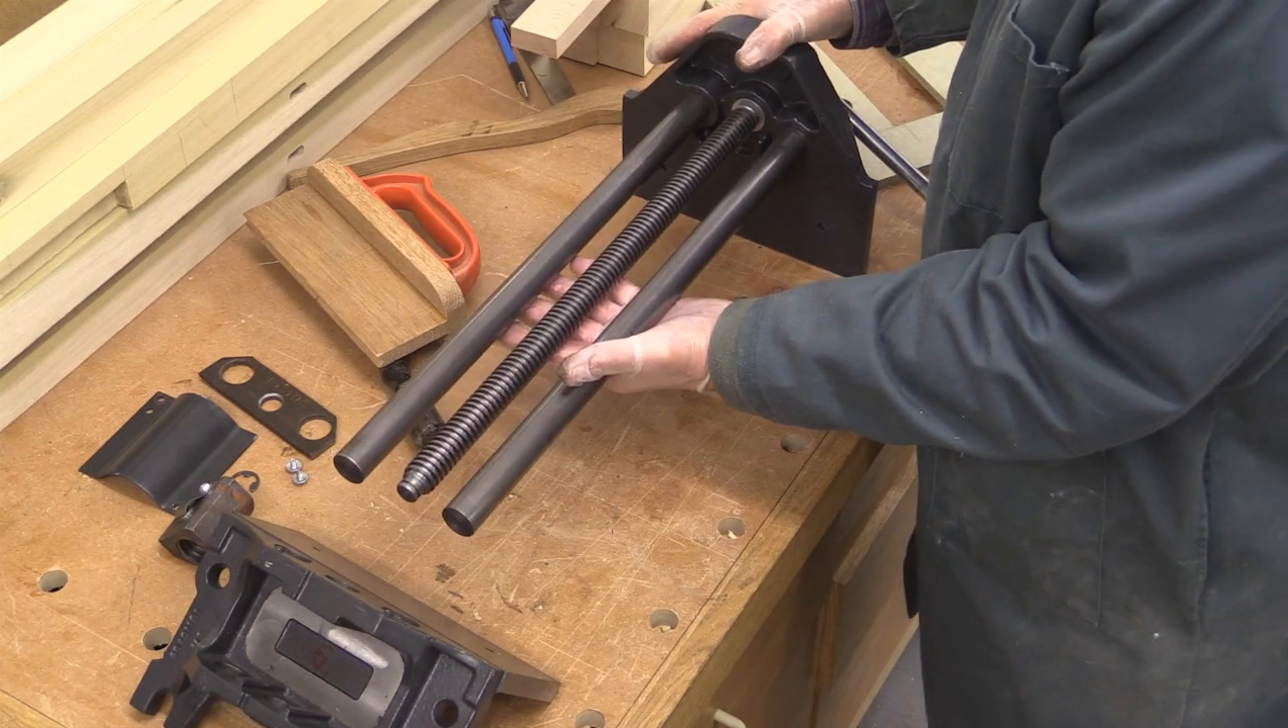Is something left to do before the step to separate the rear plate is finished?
No.